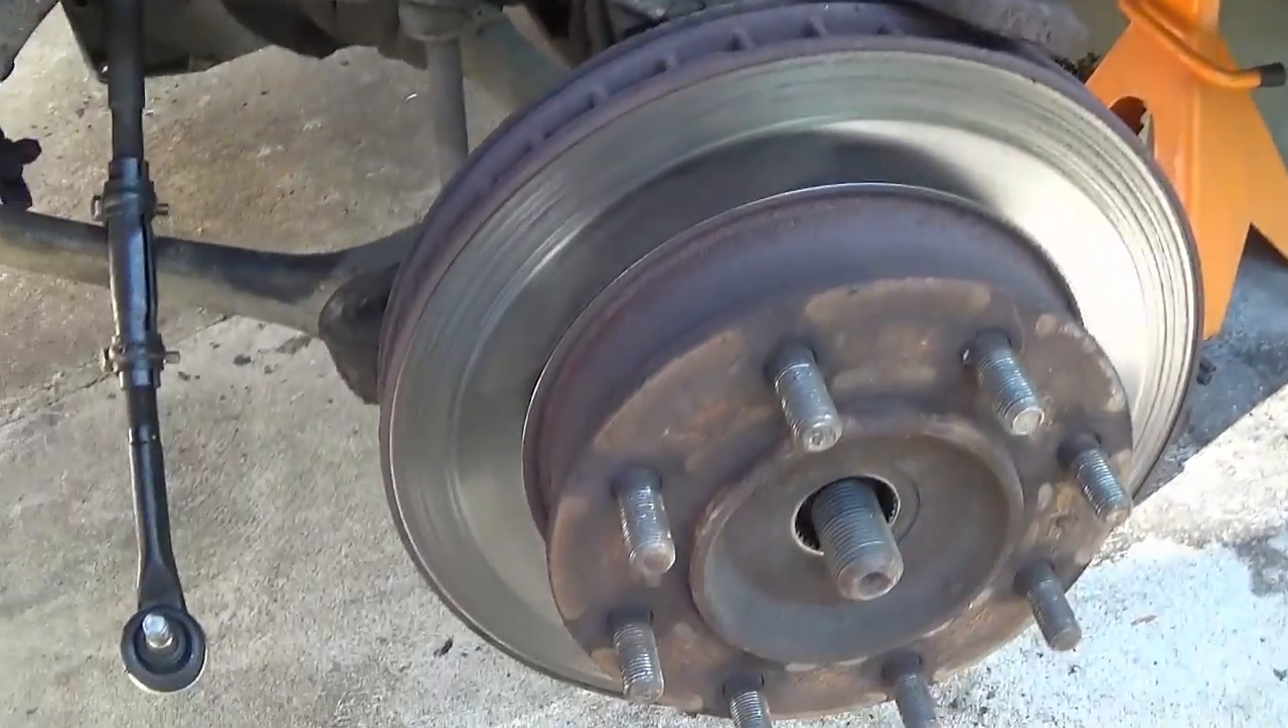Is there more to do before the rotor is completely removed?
Yes.